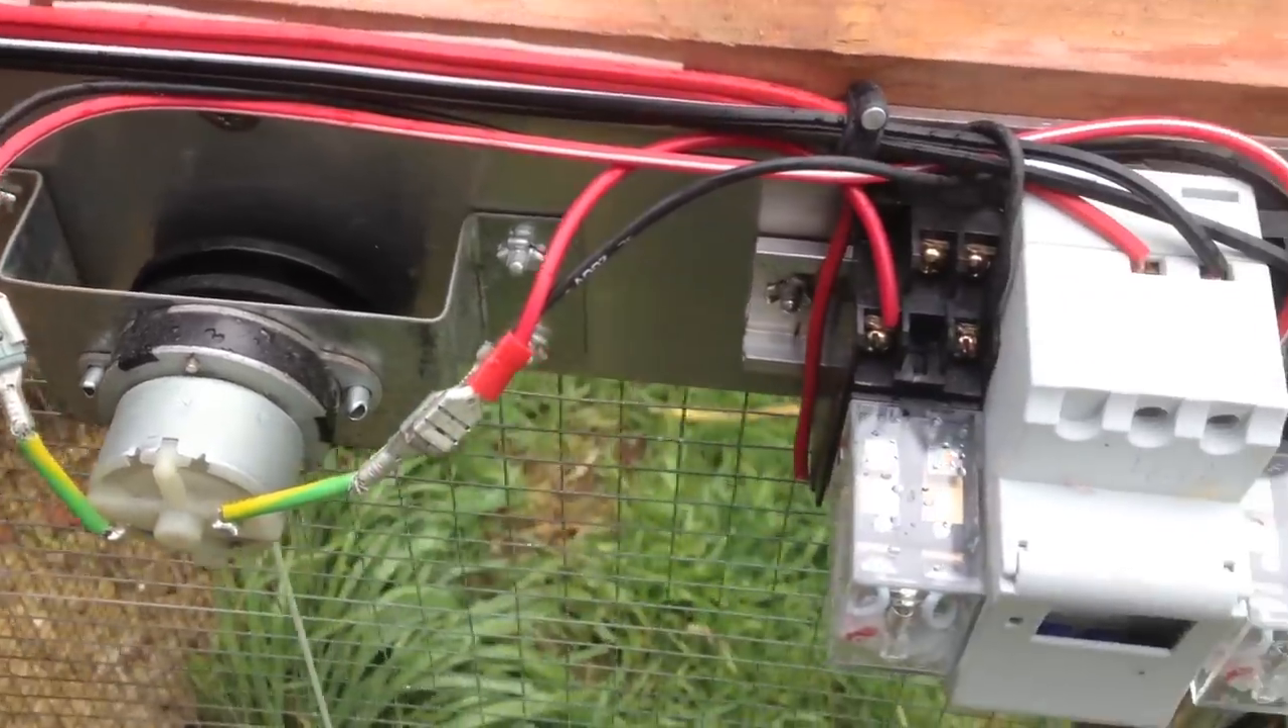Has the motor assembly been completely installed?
Yes.